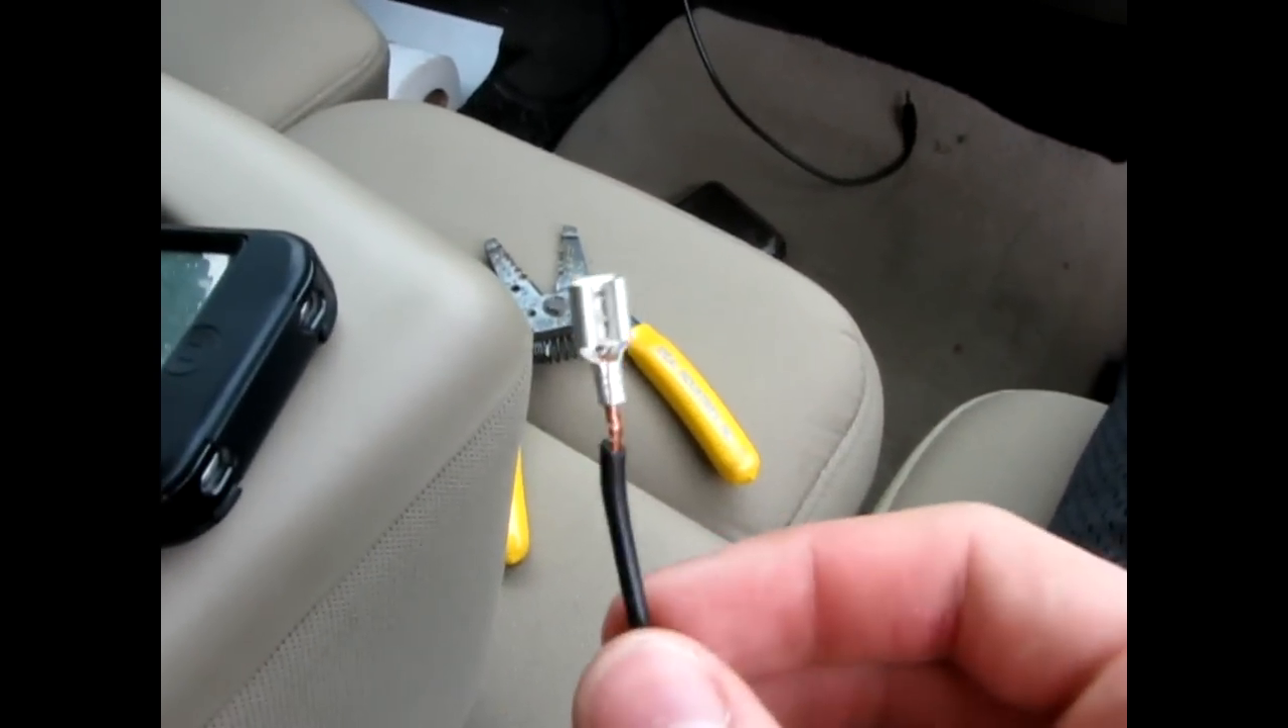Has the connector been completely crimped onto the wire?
Yes.